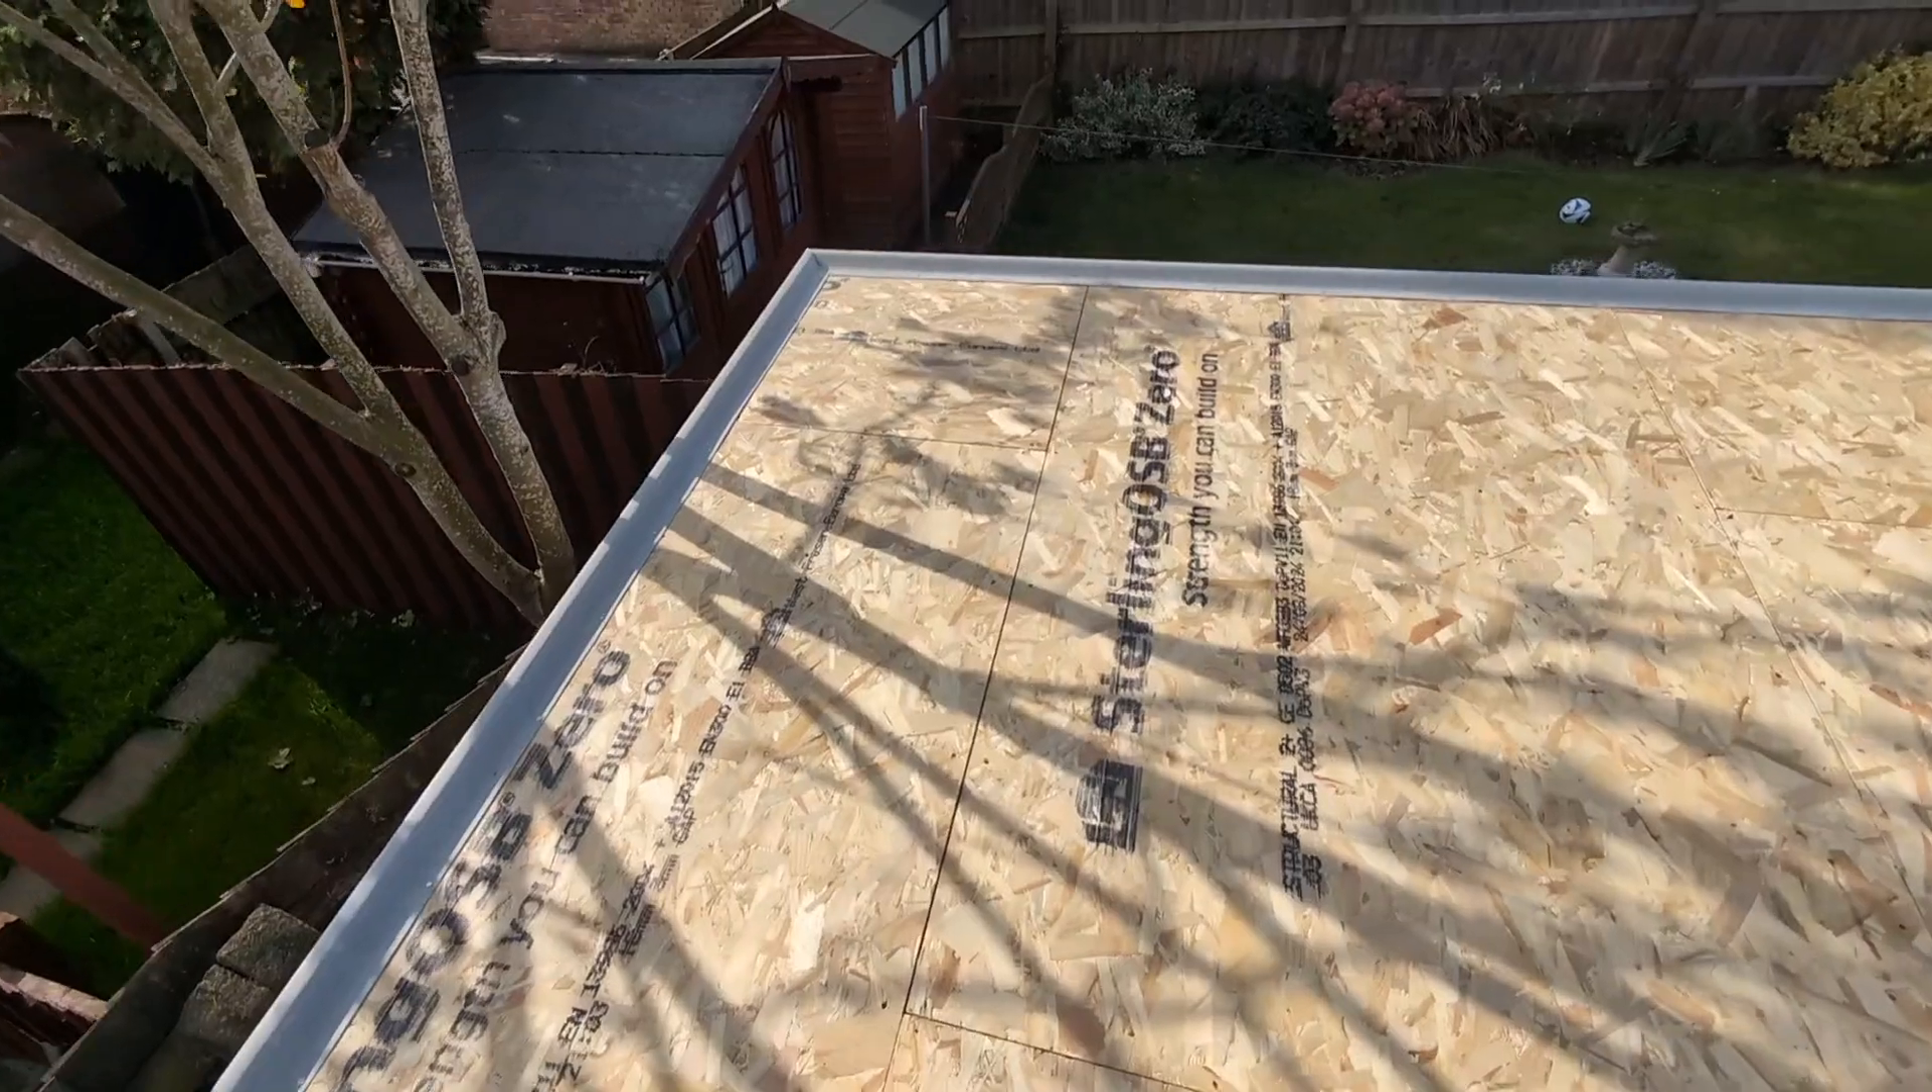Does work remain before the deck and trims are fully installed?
No.